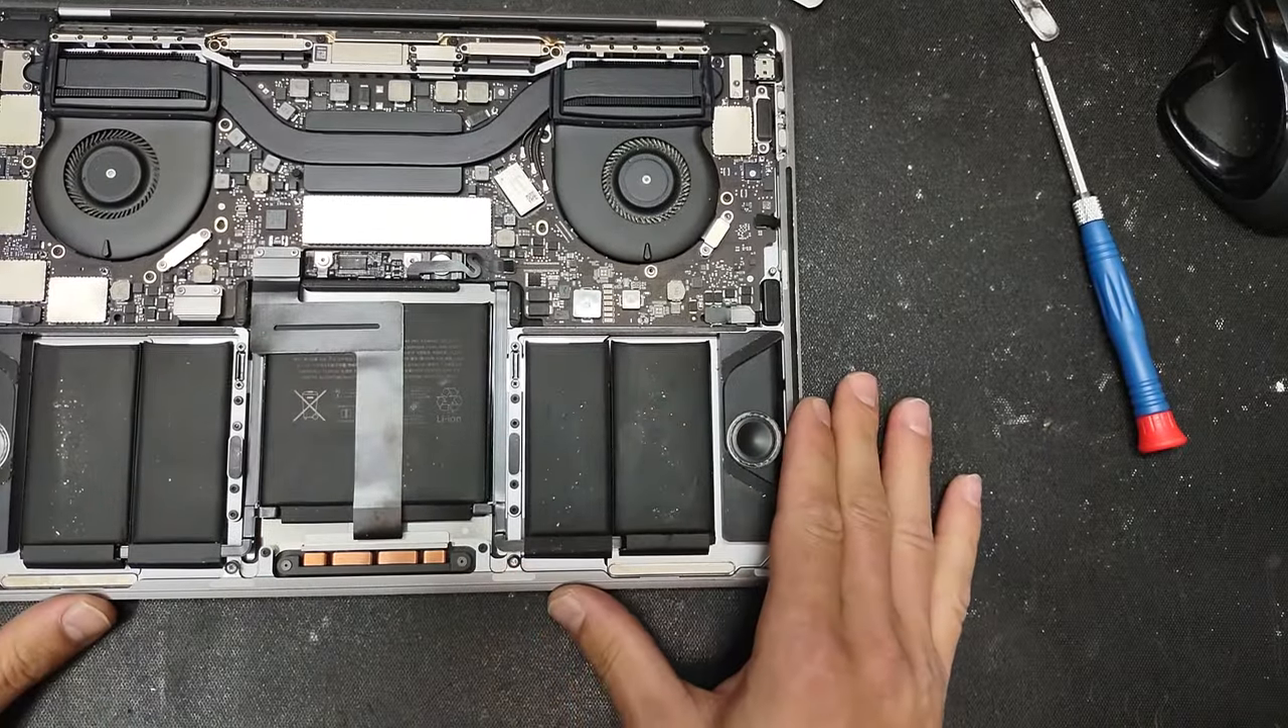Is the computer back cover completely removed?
Yes.